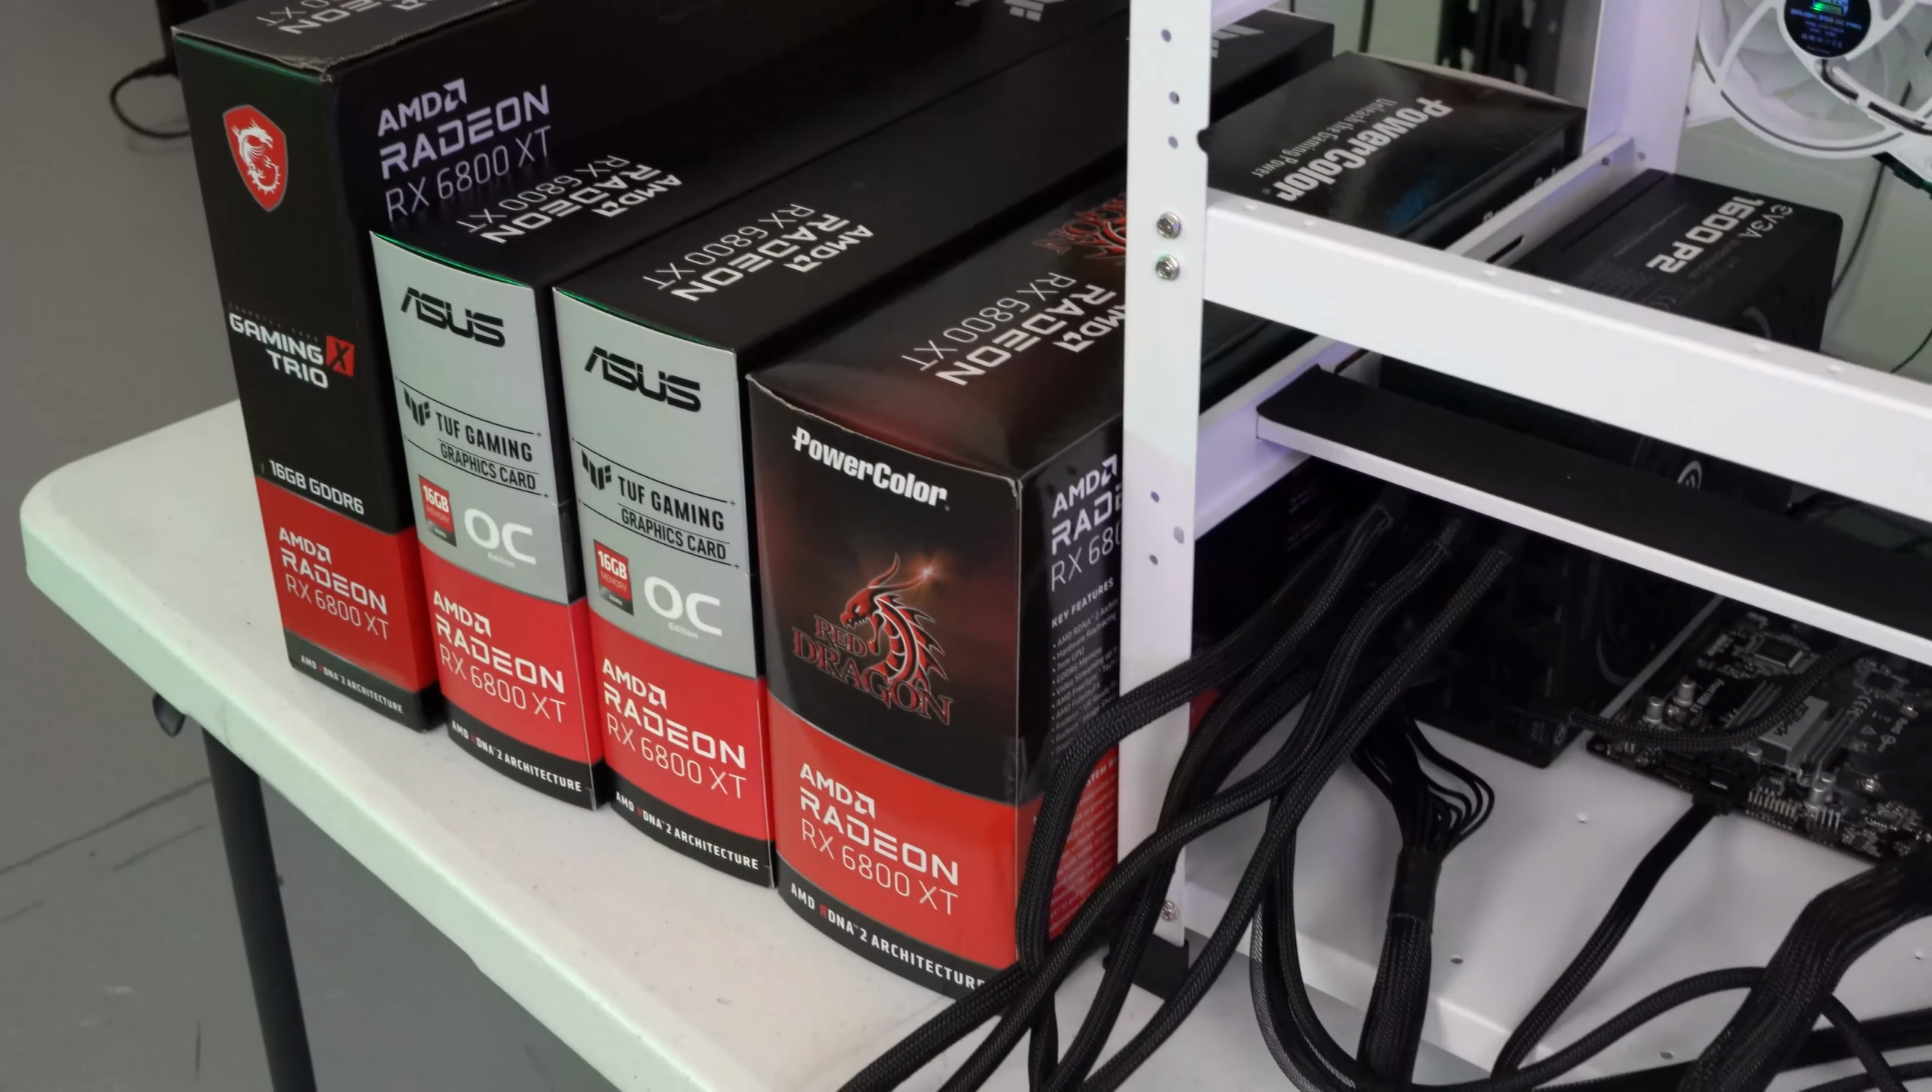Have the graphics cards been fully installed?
No.